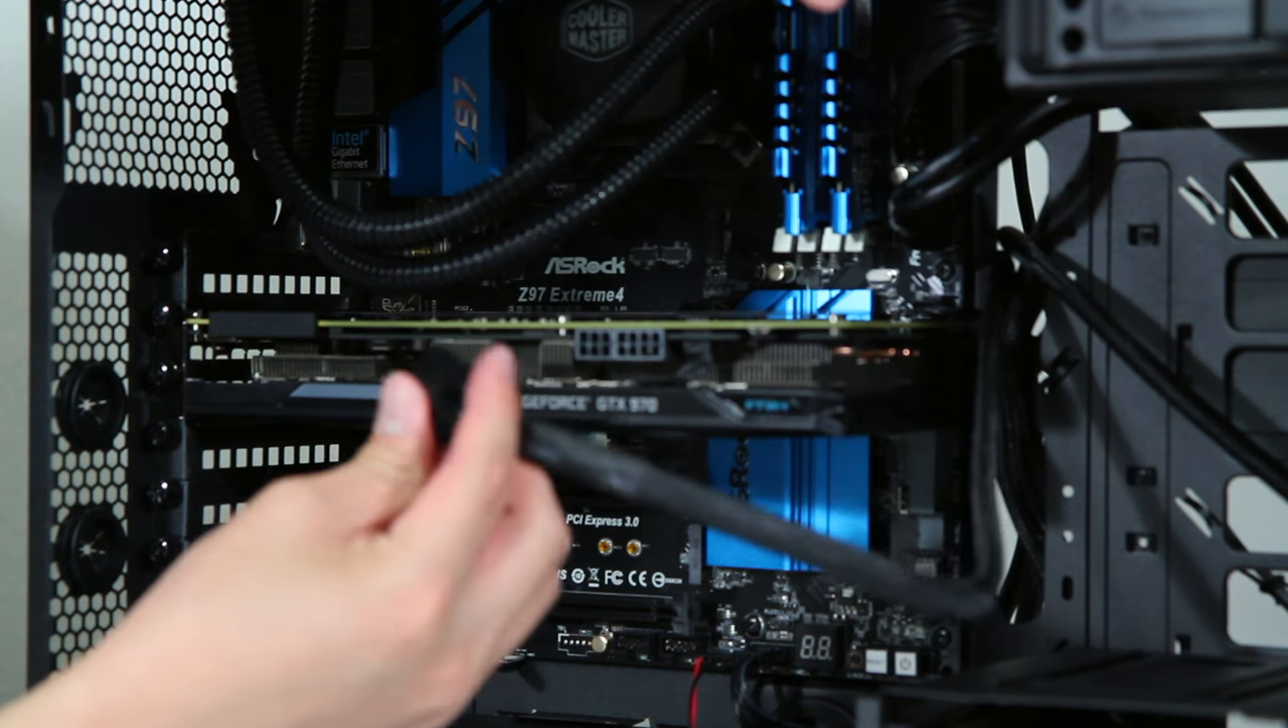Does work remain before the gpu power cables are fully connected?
Yes.